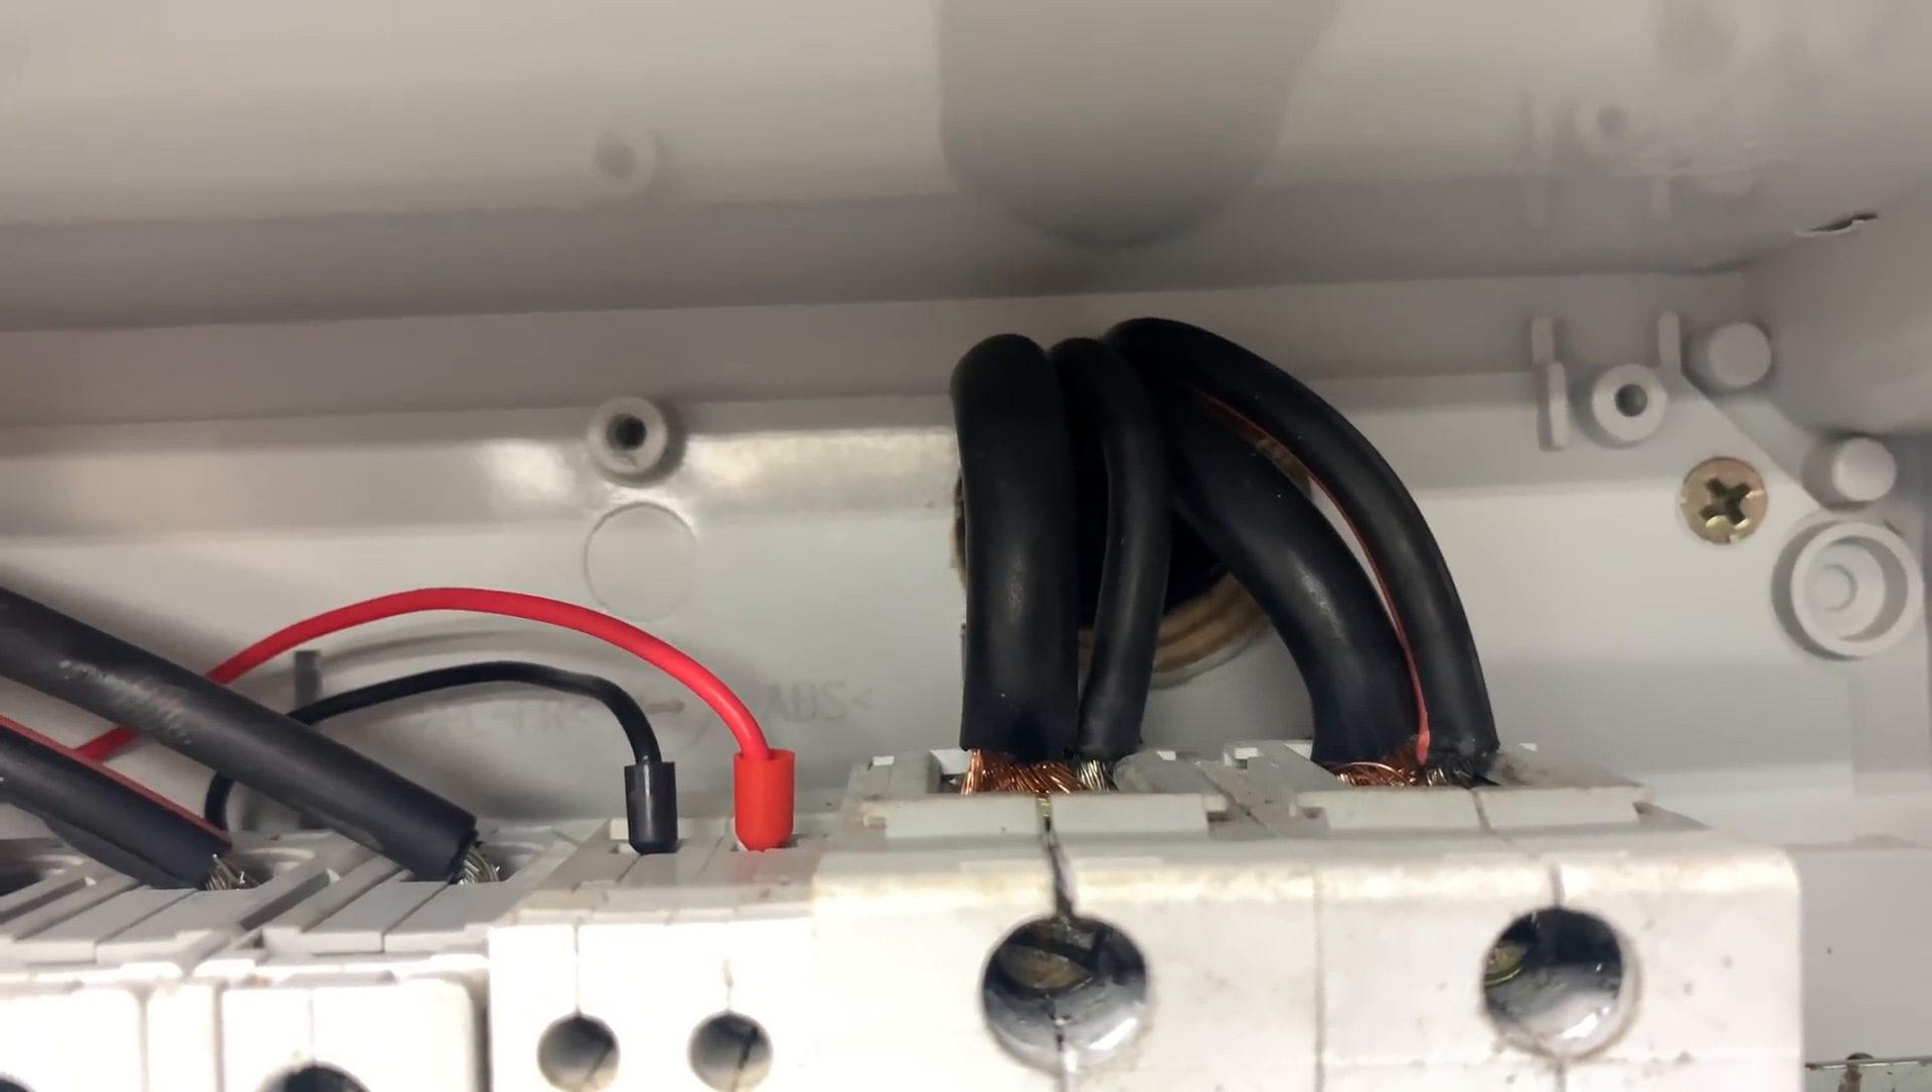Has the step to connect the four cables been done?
Yes.